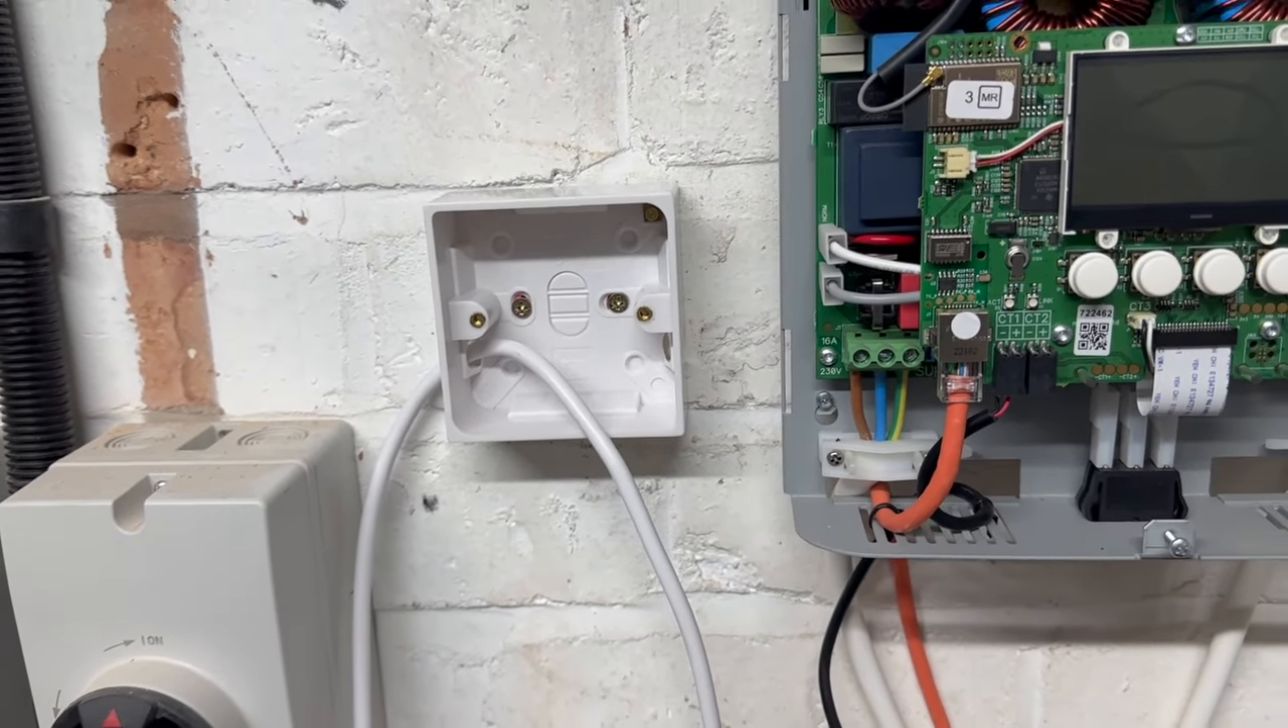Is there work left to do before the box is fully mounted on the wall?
No.